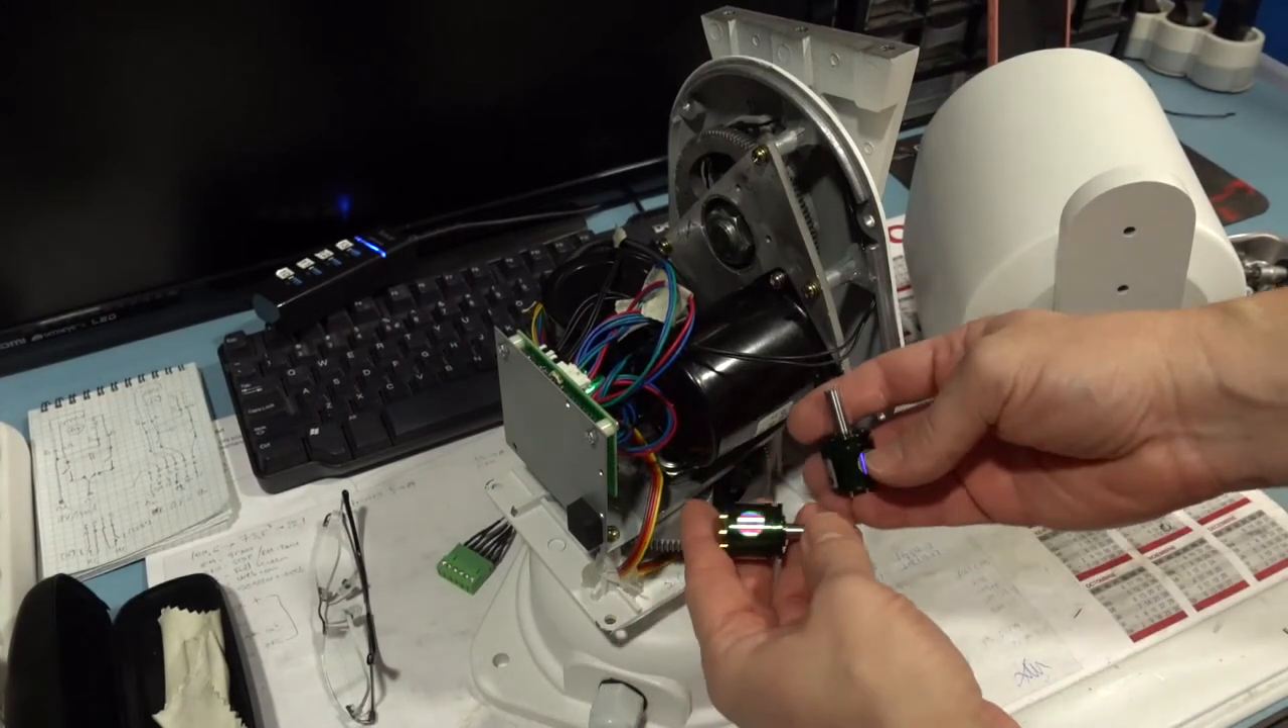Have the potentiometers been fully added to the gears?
No.